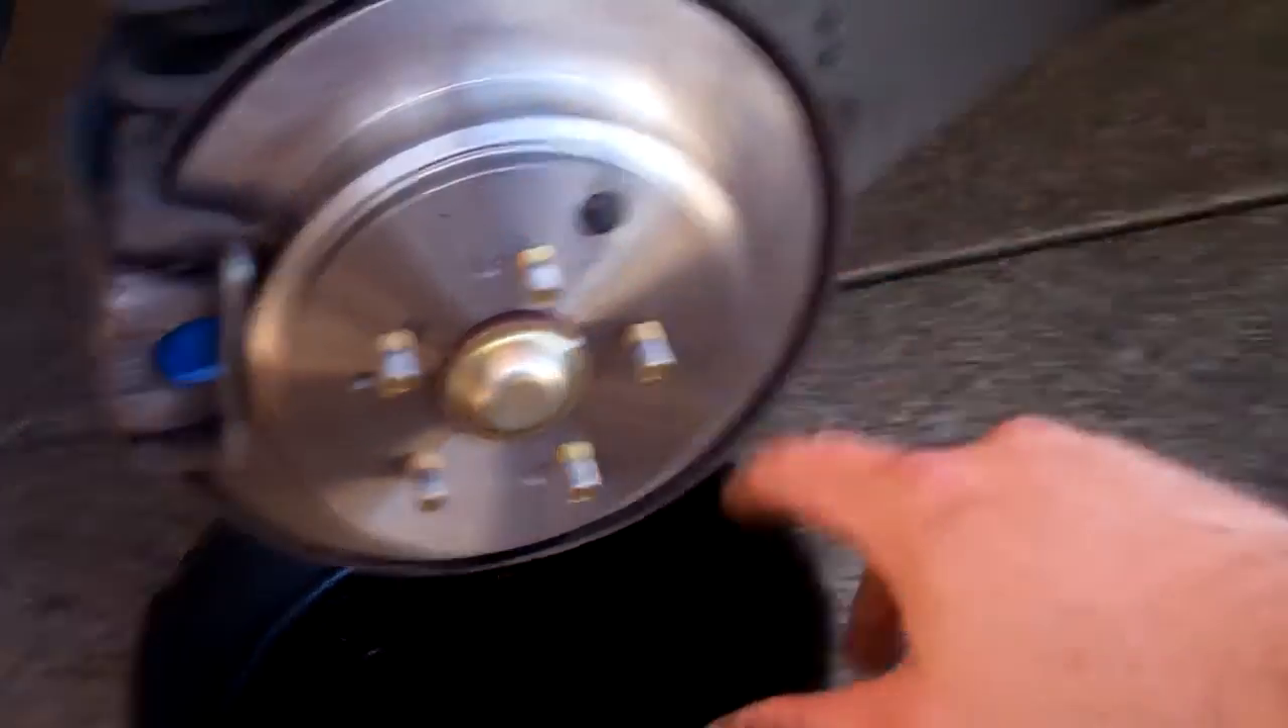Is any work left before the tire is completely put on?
Yes.